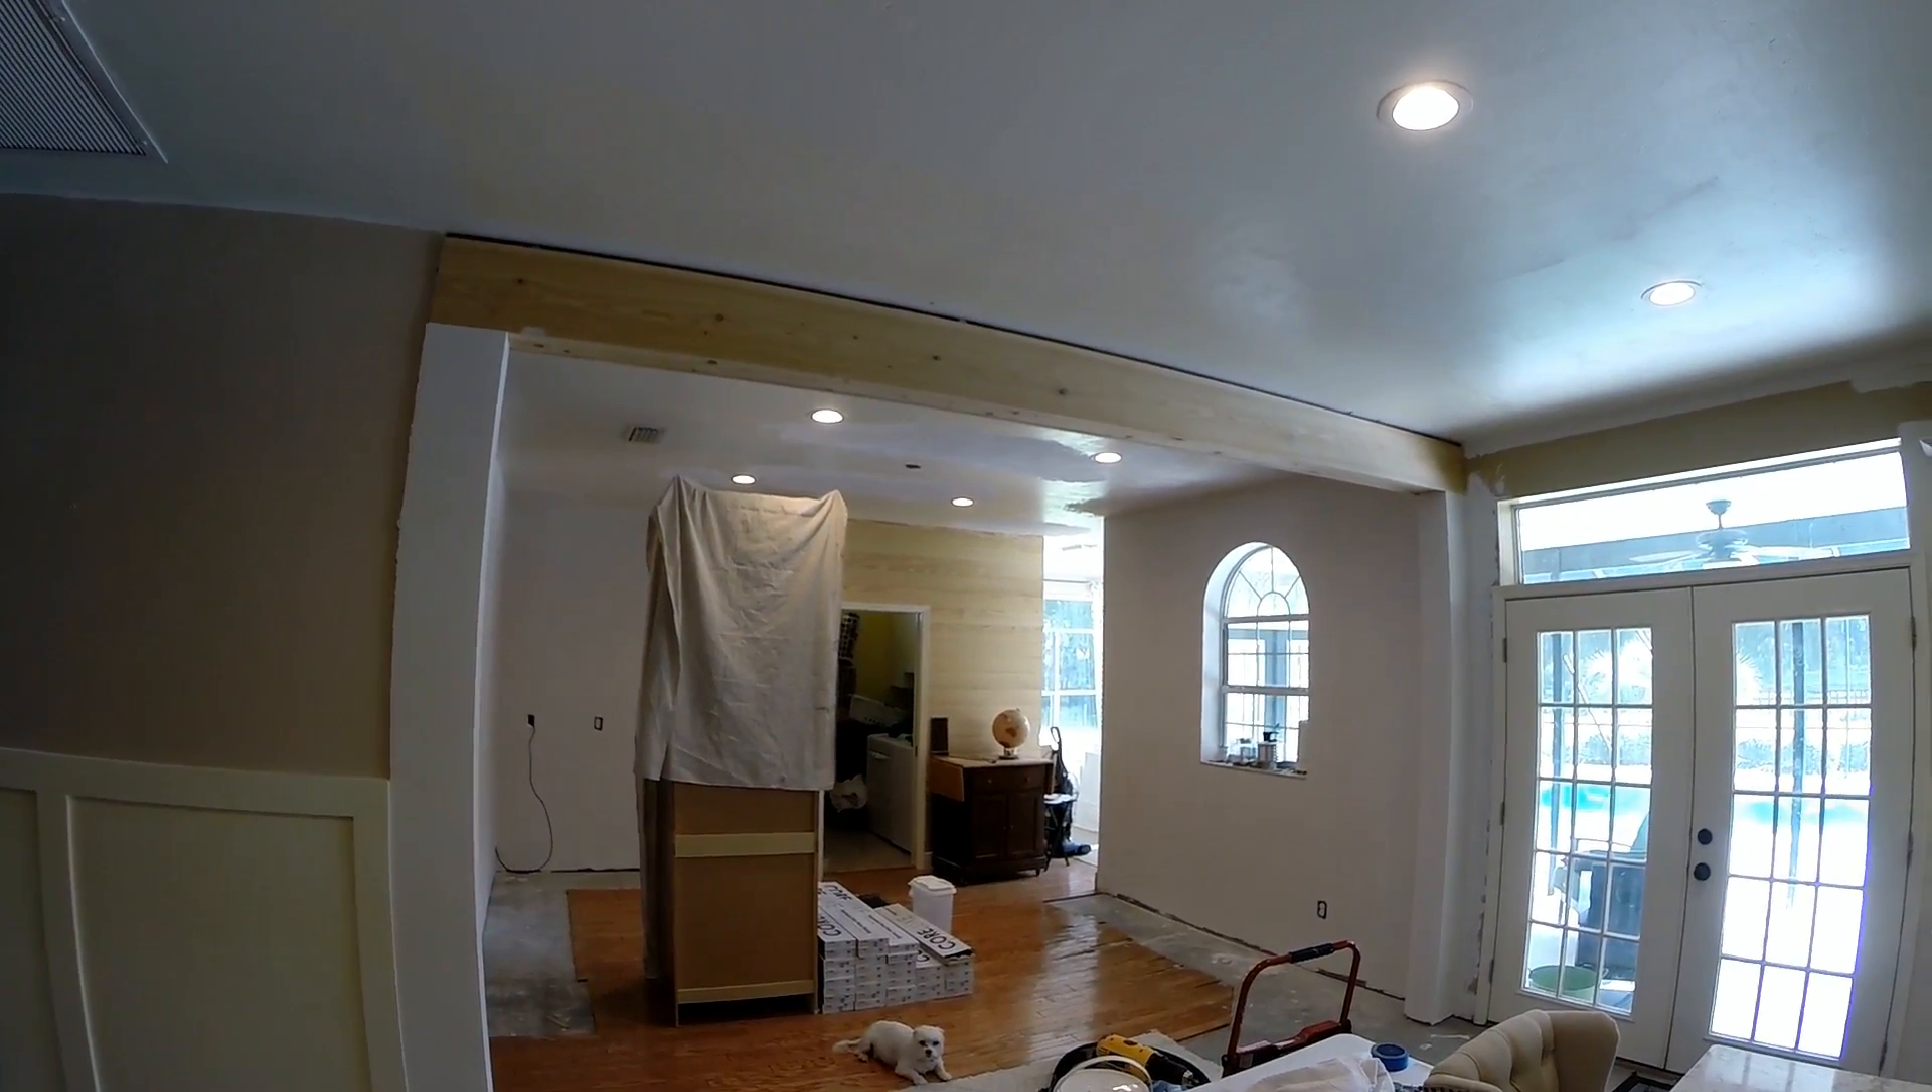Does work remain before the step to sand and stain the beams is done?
Yes.